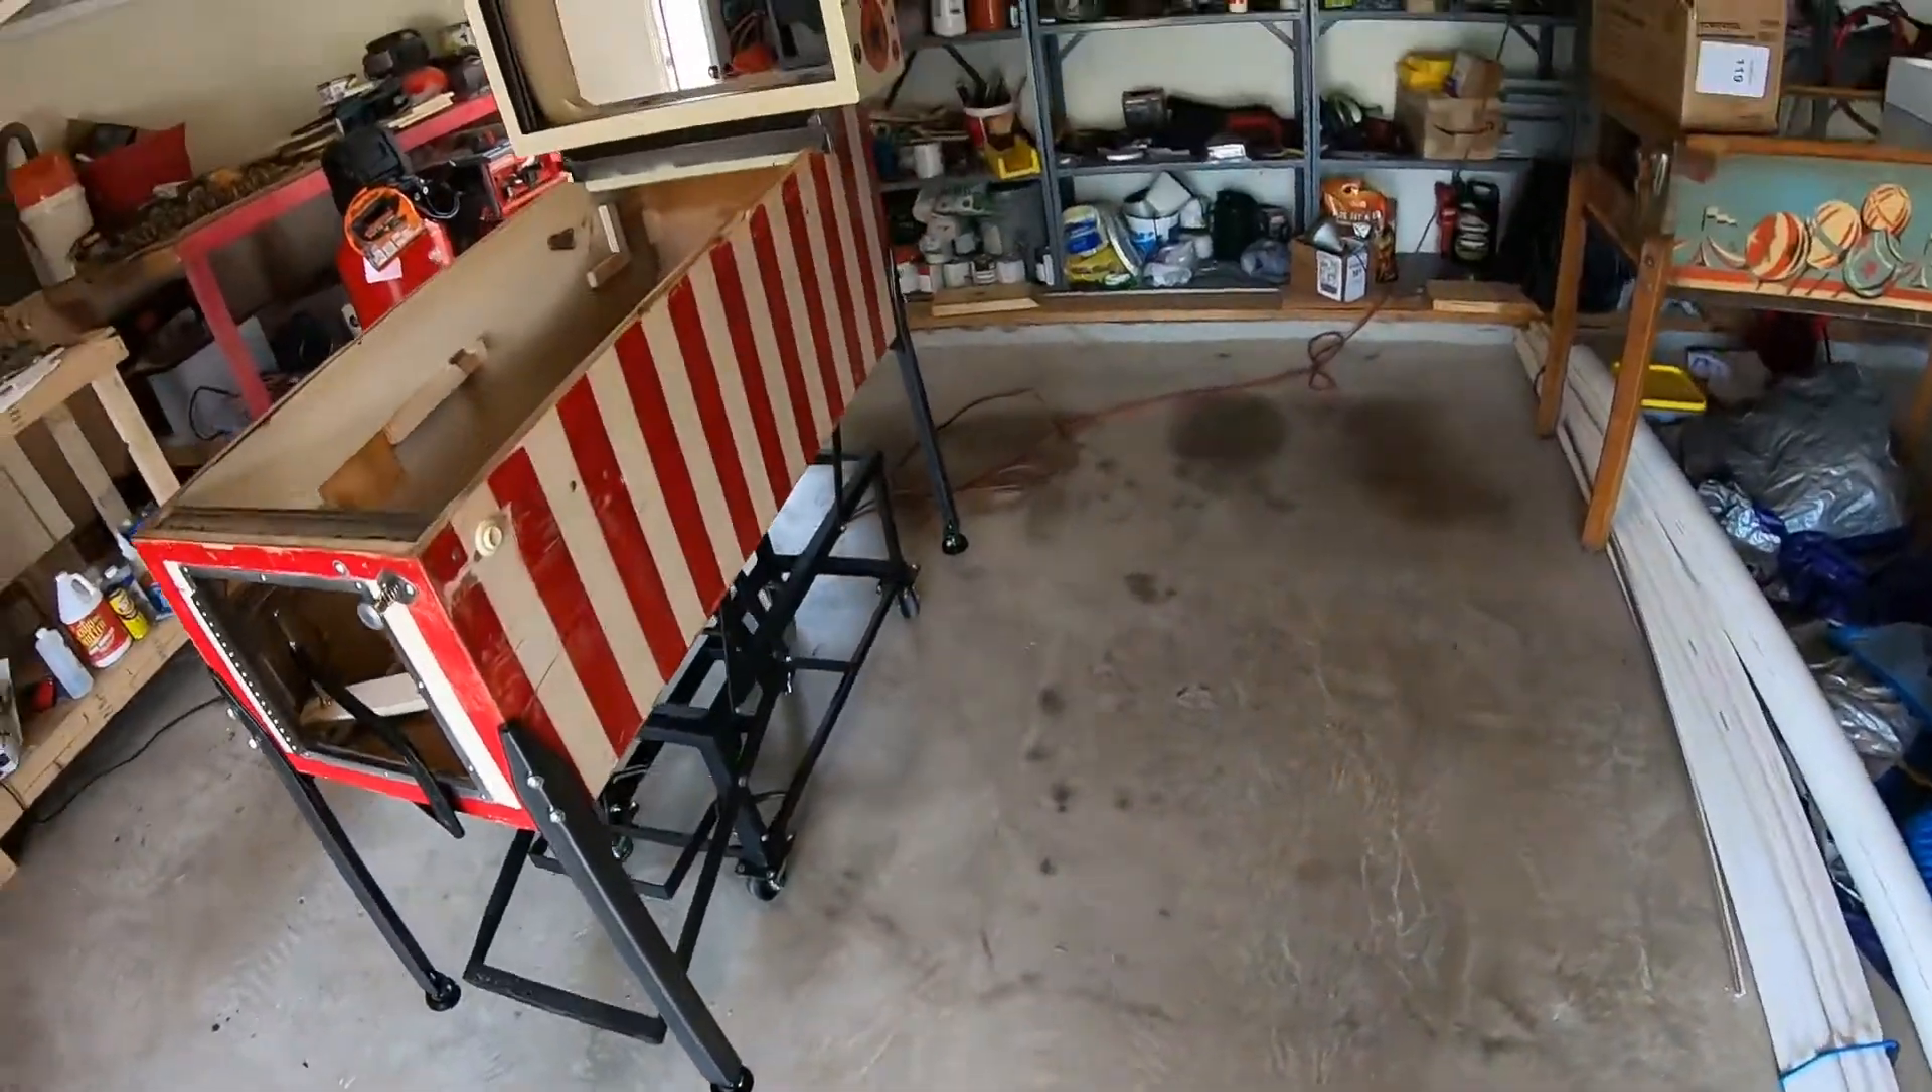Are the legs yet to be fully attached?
No.